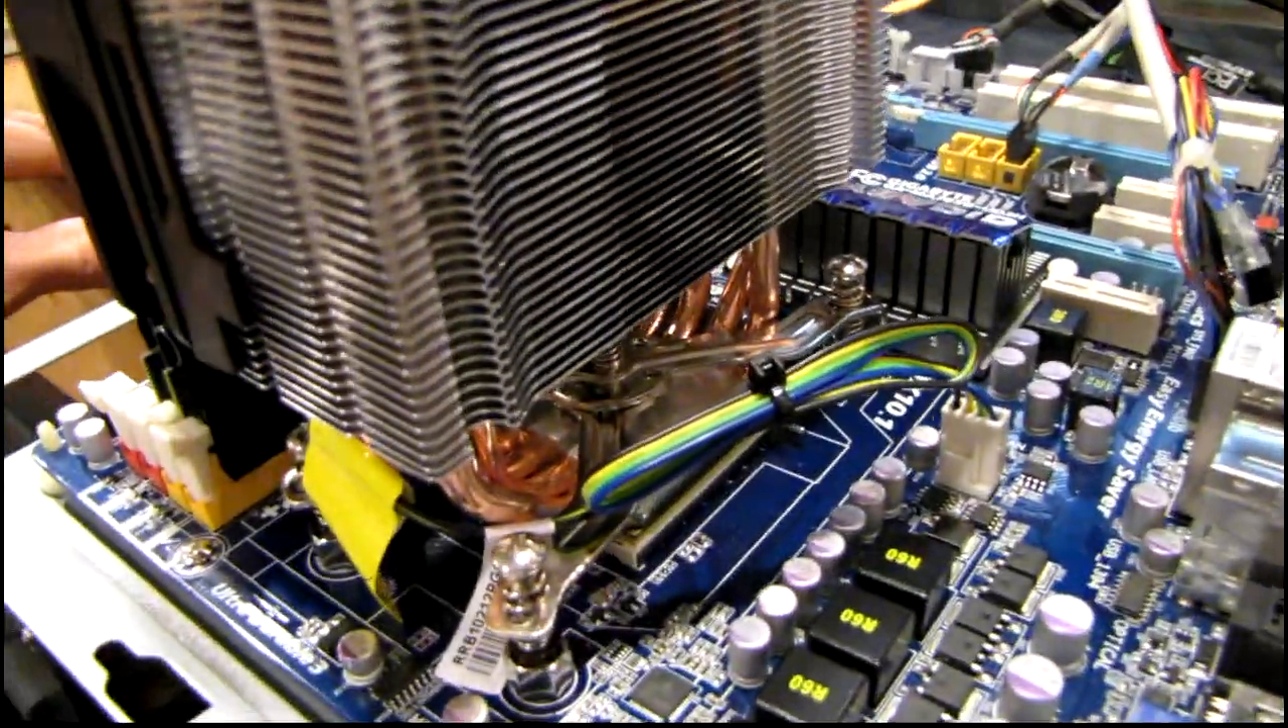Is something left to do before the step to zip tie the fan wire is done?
No.